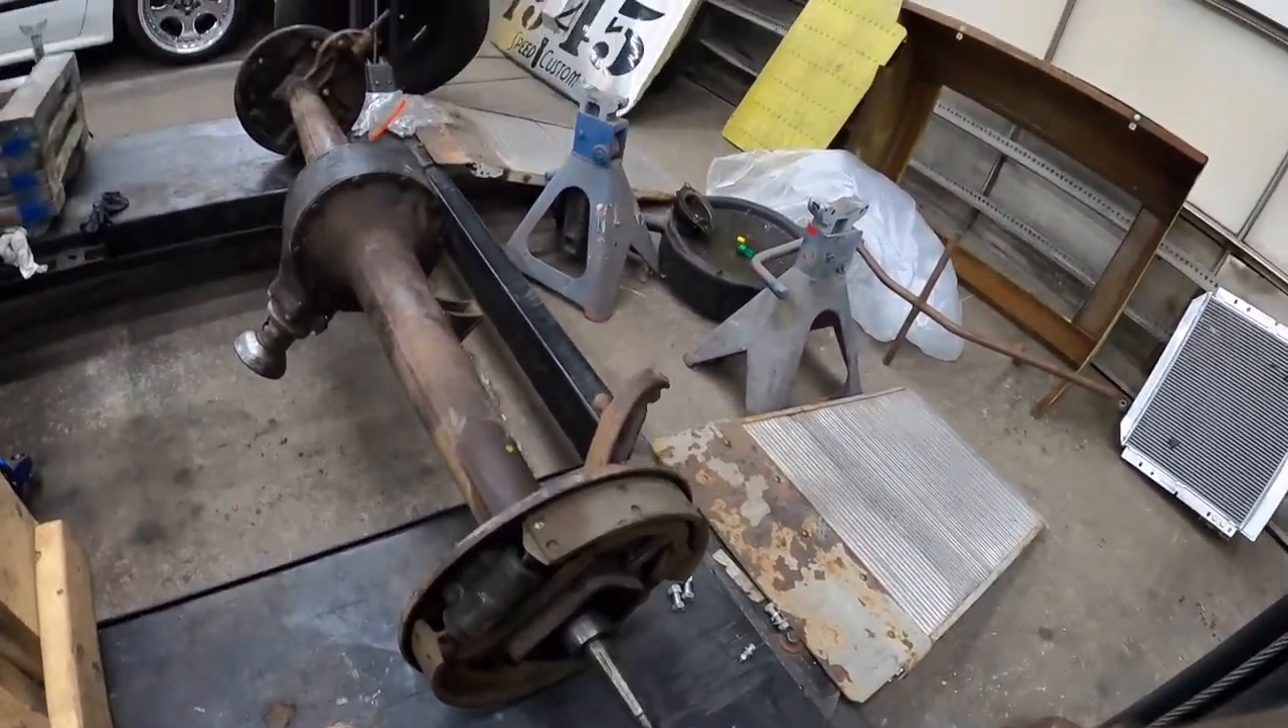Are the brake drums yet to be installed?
Yes.